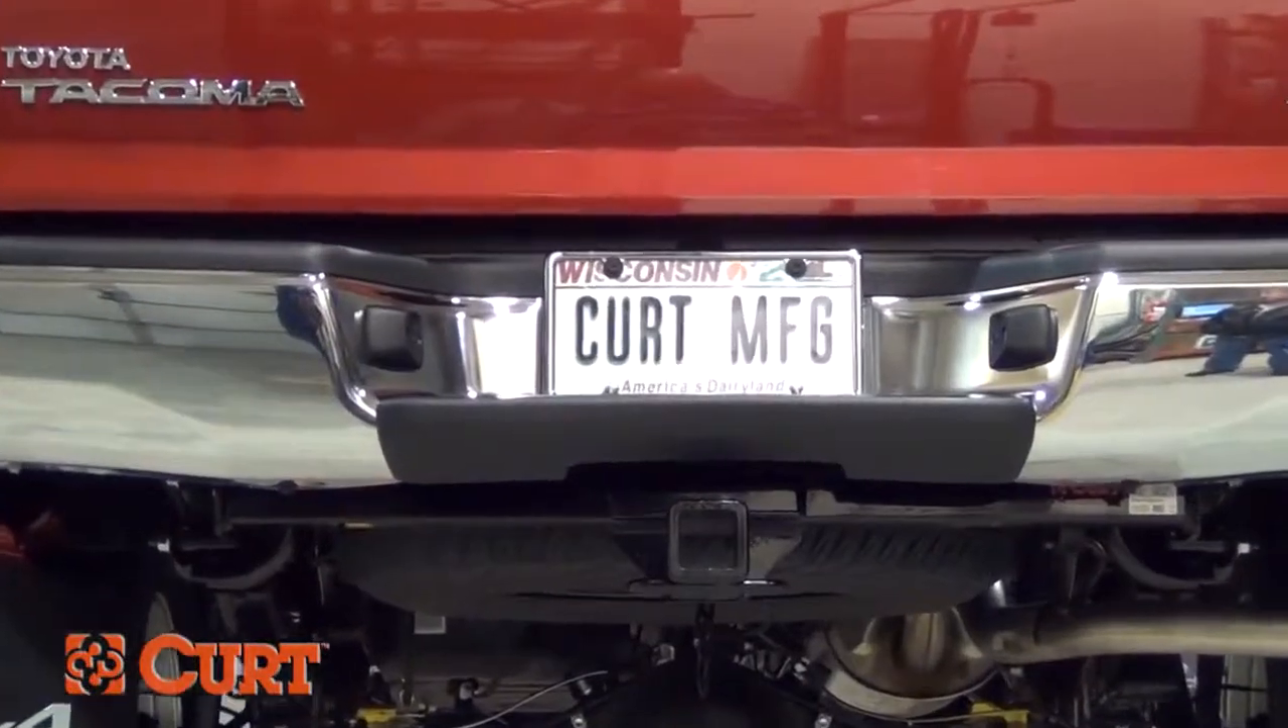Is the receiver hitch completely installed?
Yes.